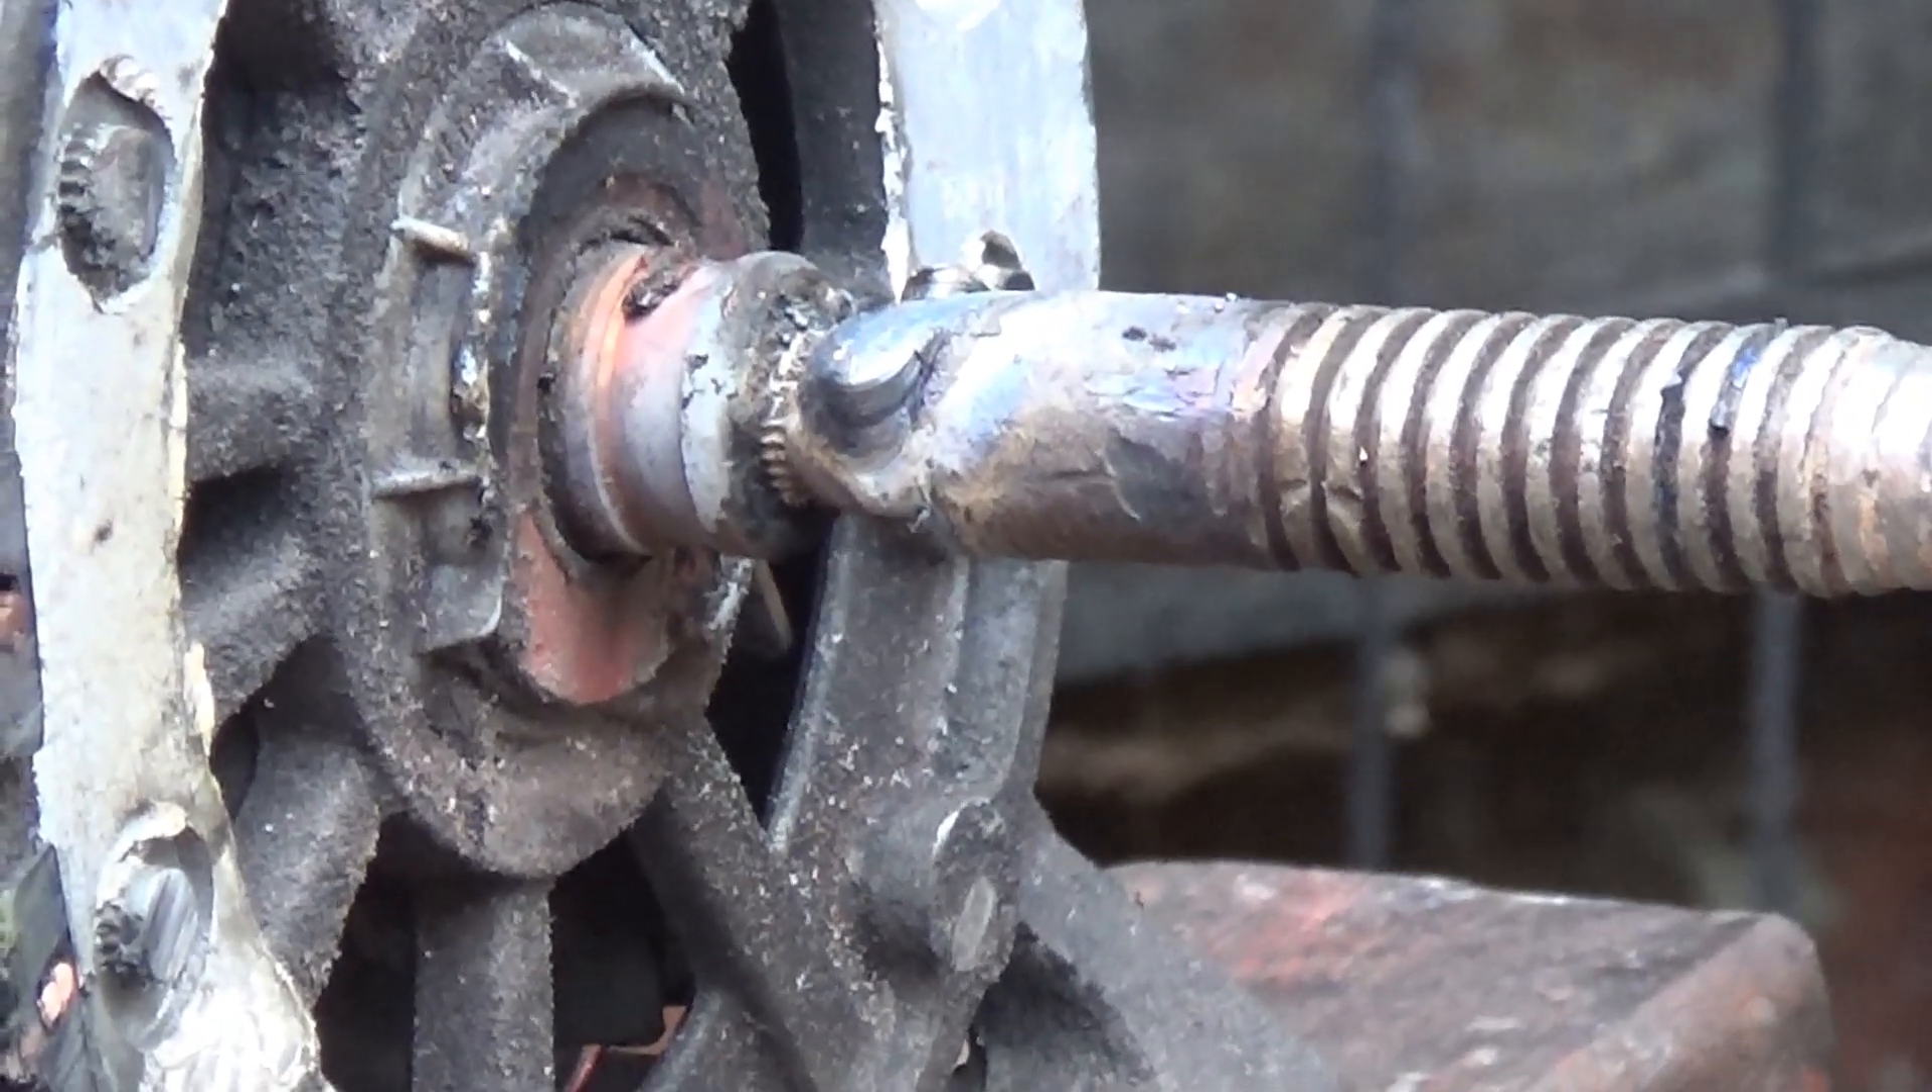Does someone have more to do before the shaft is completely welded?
No.